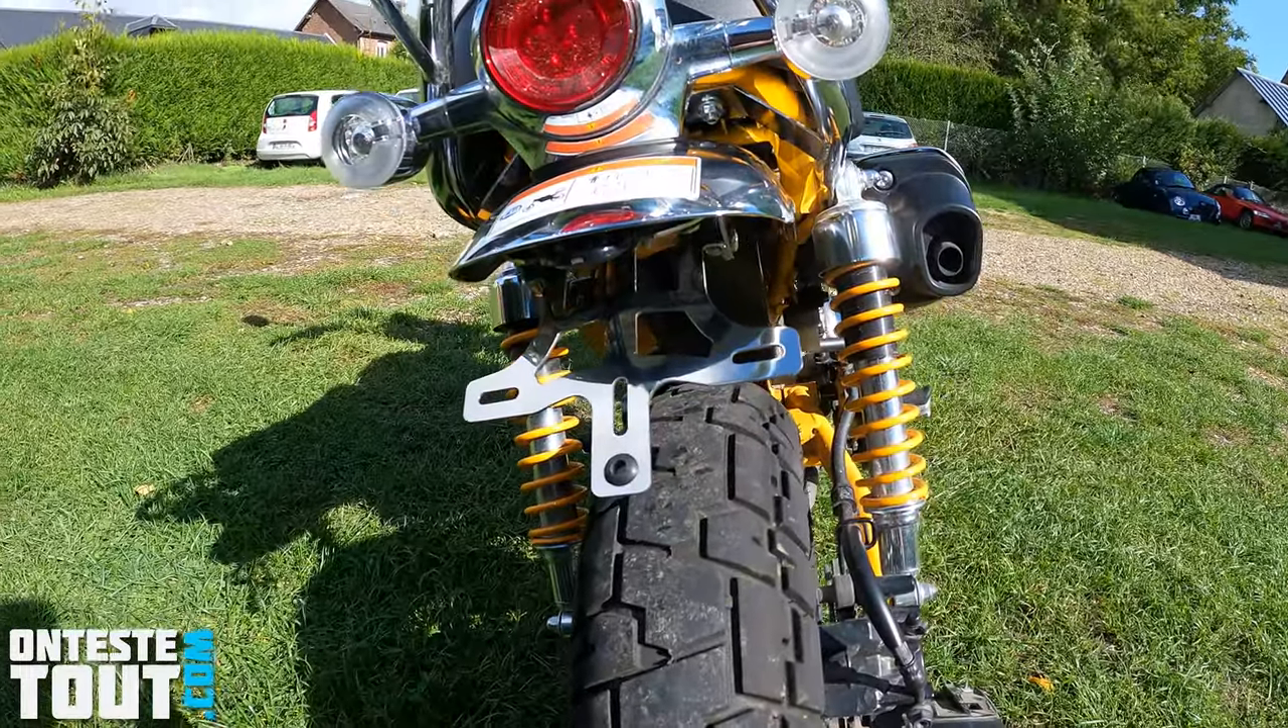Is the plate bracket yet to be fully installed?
No.